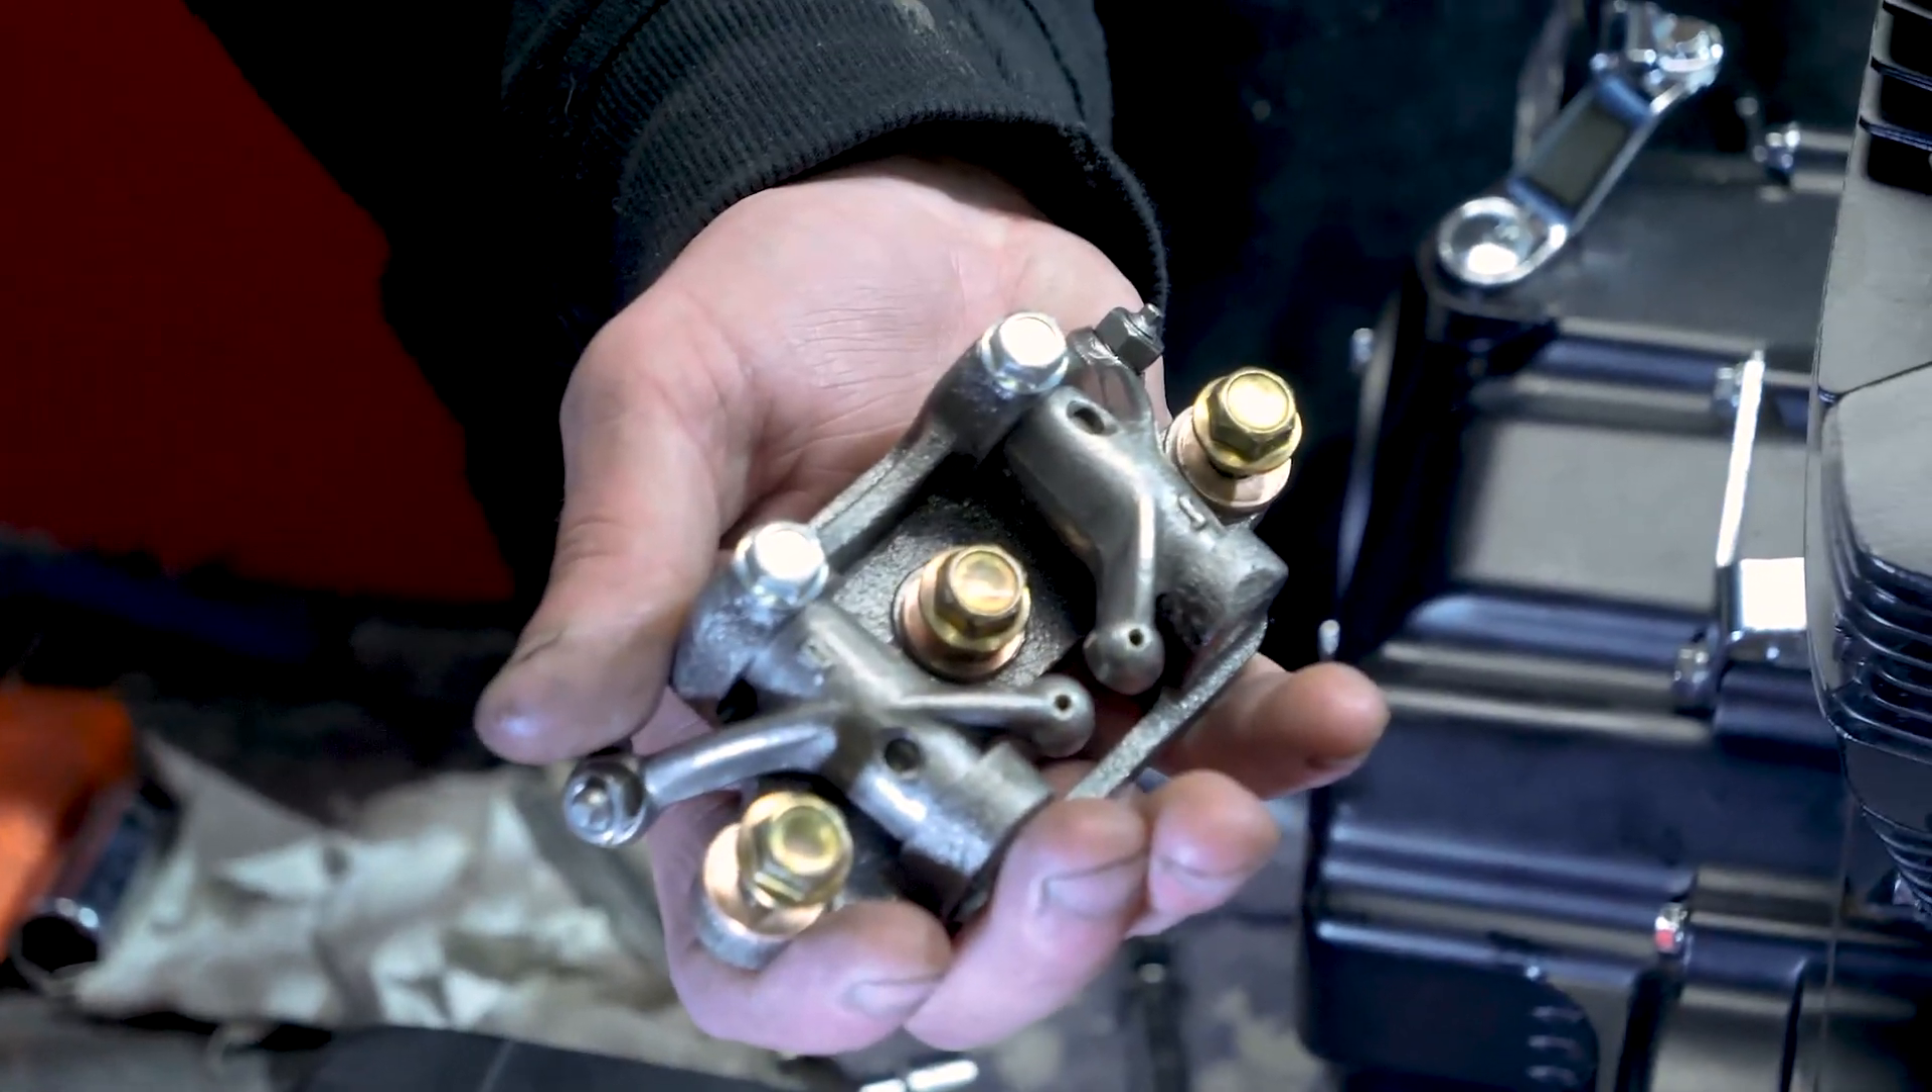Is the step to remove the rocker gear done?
Yes.